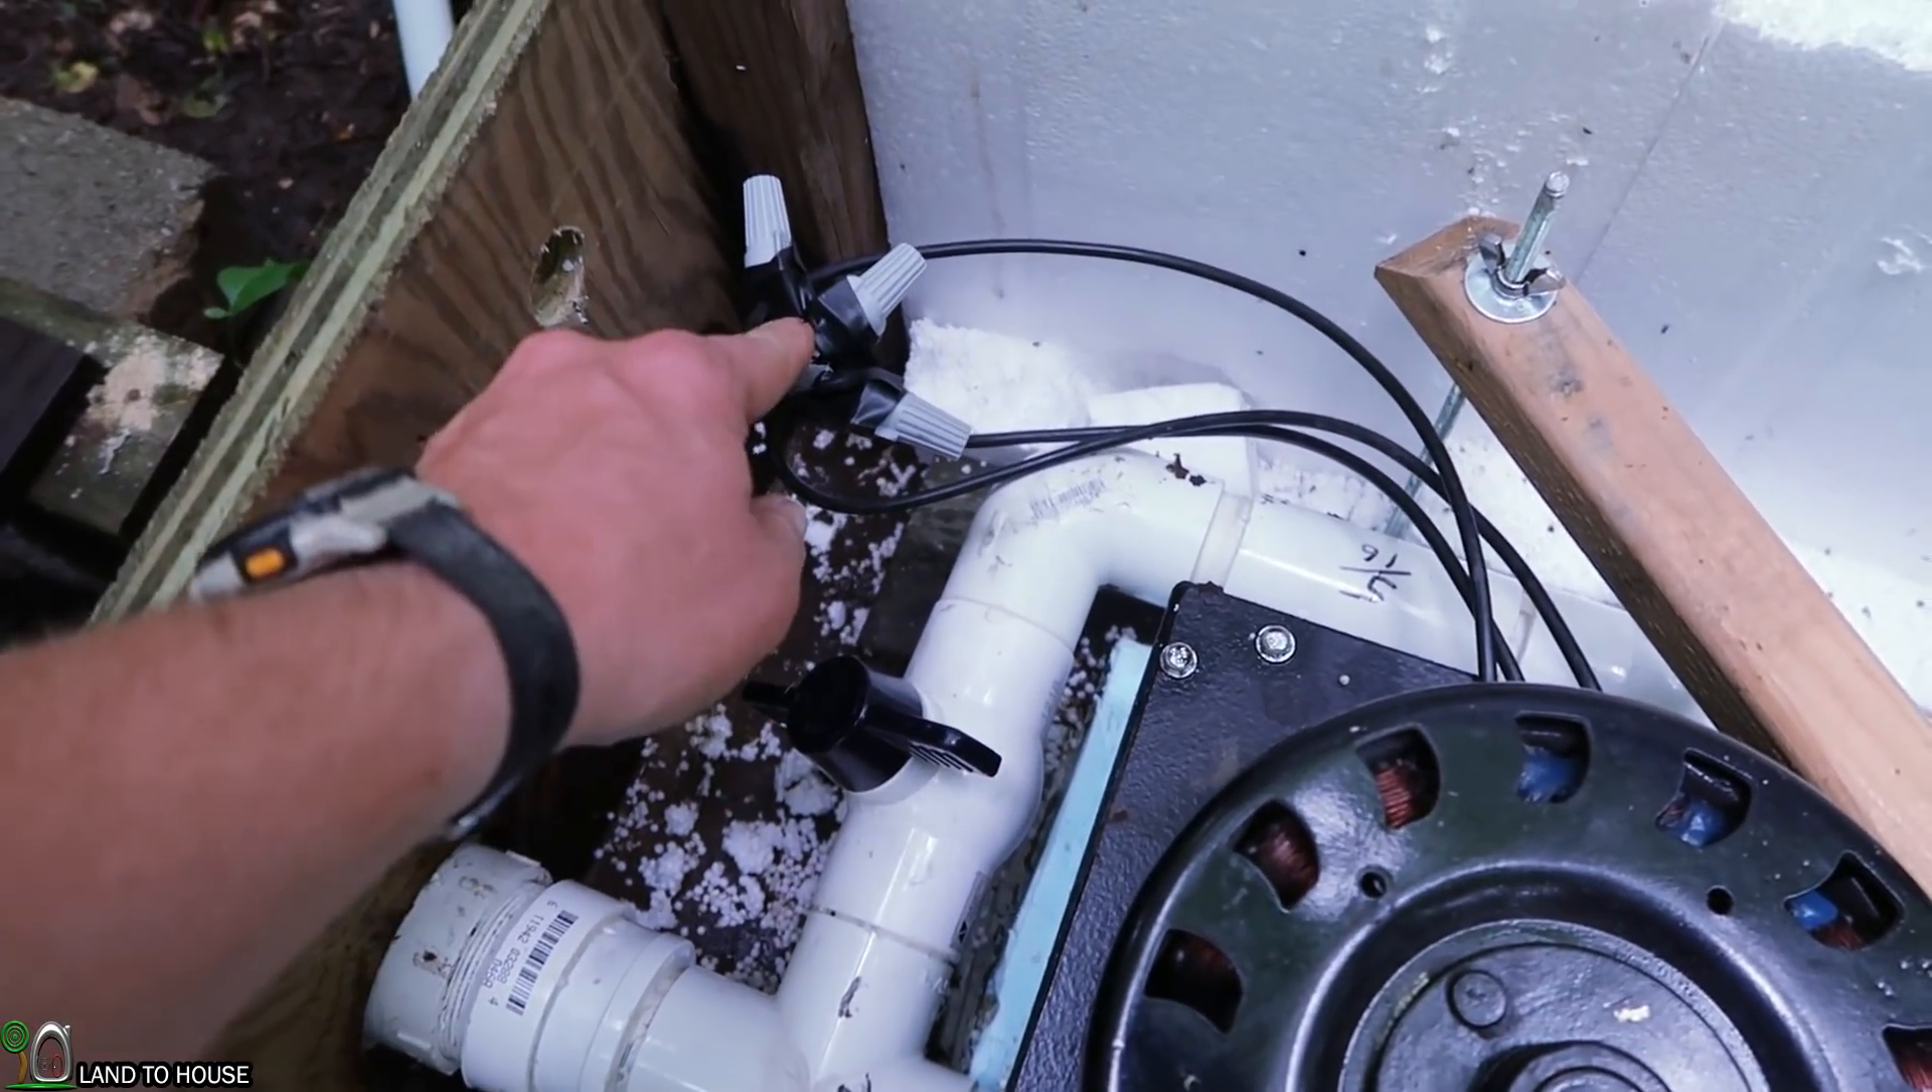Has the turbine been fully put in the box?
Yes.